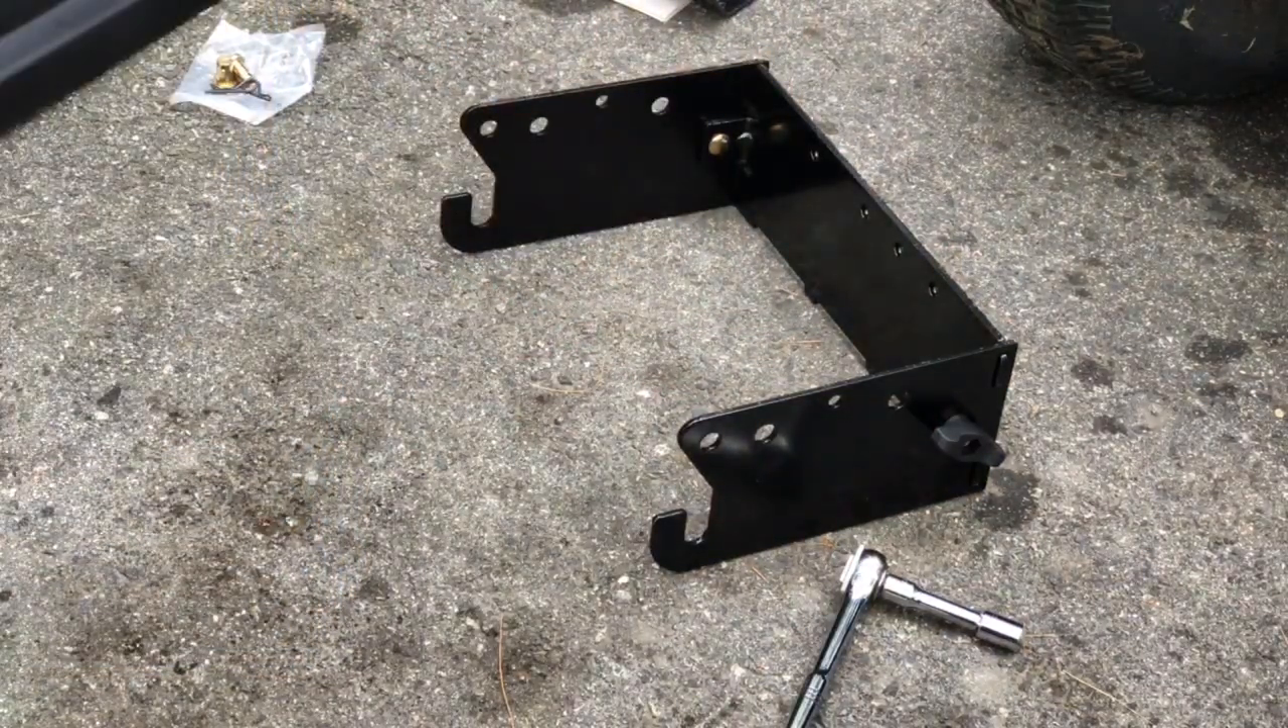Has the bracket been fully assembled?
Yes.